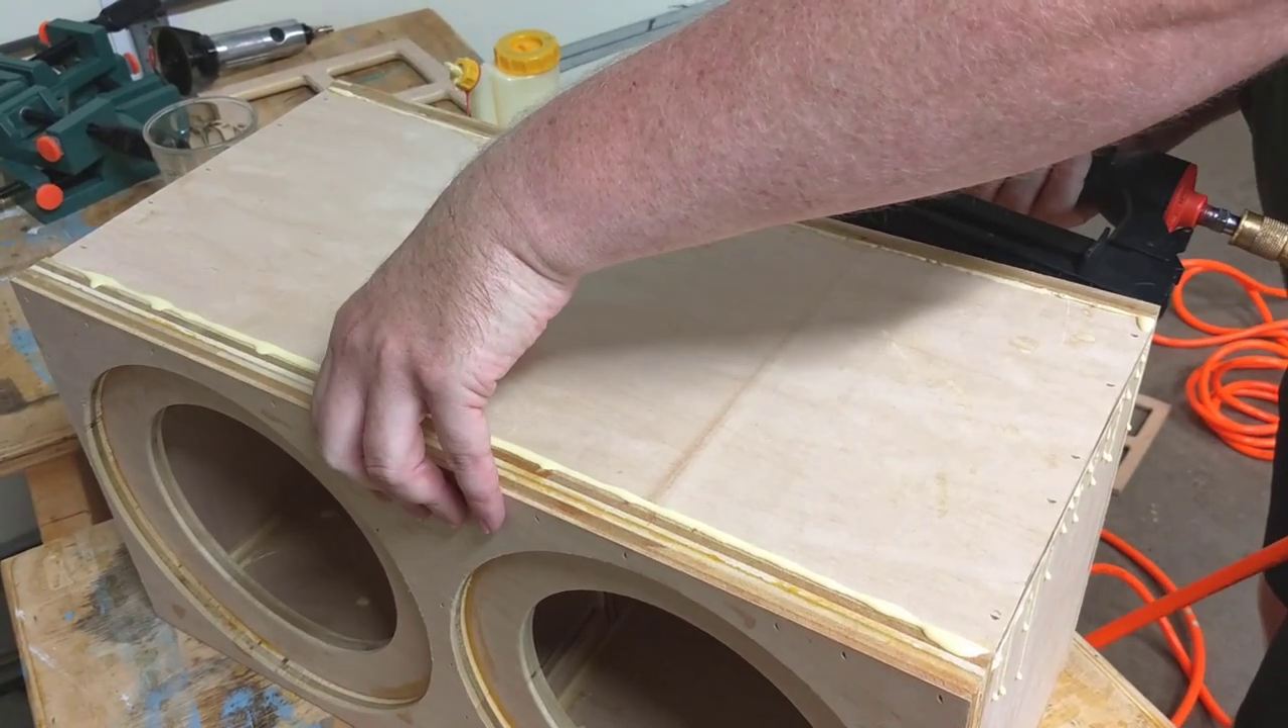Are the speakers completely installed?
No.